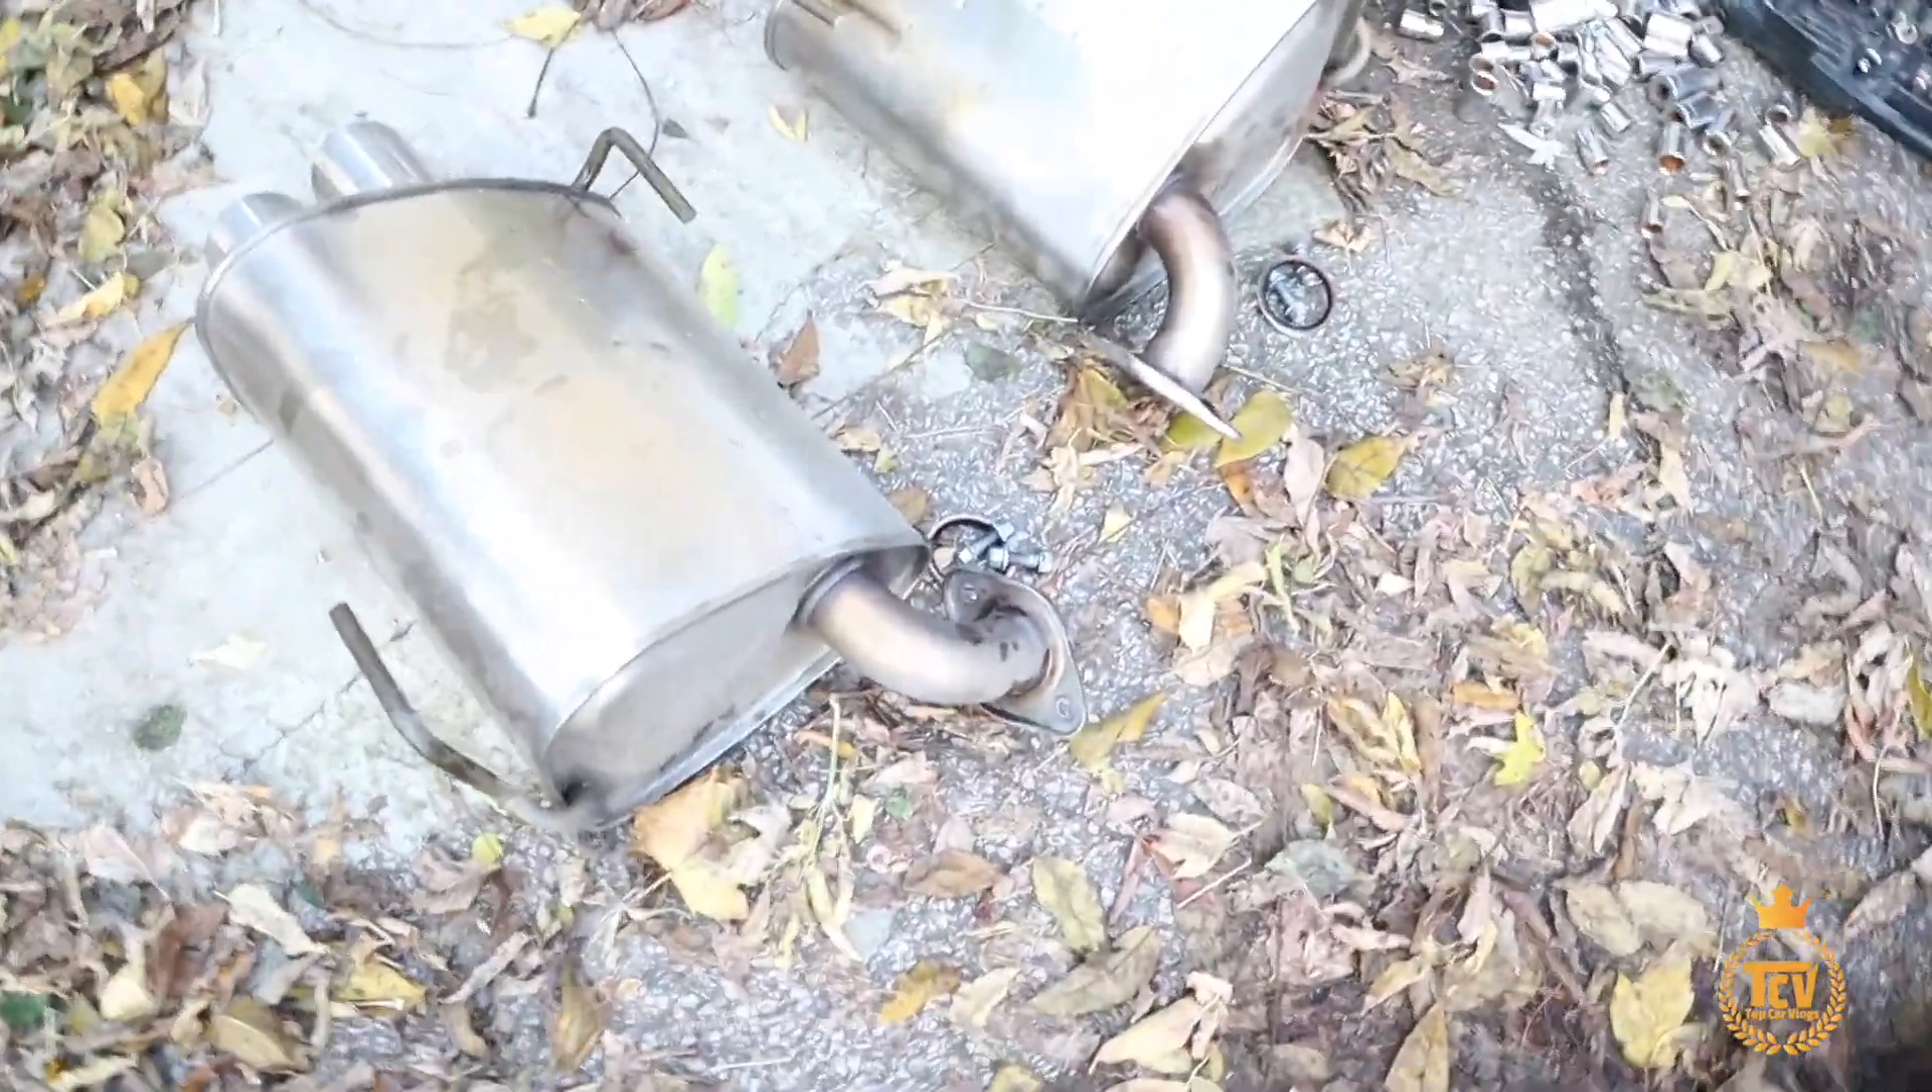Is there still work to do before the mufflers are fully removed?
No.